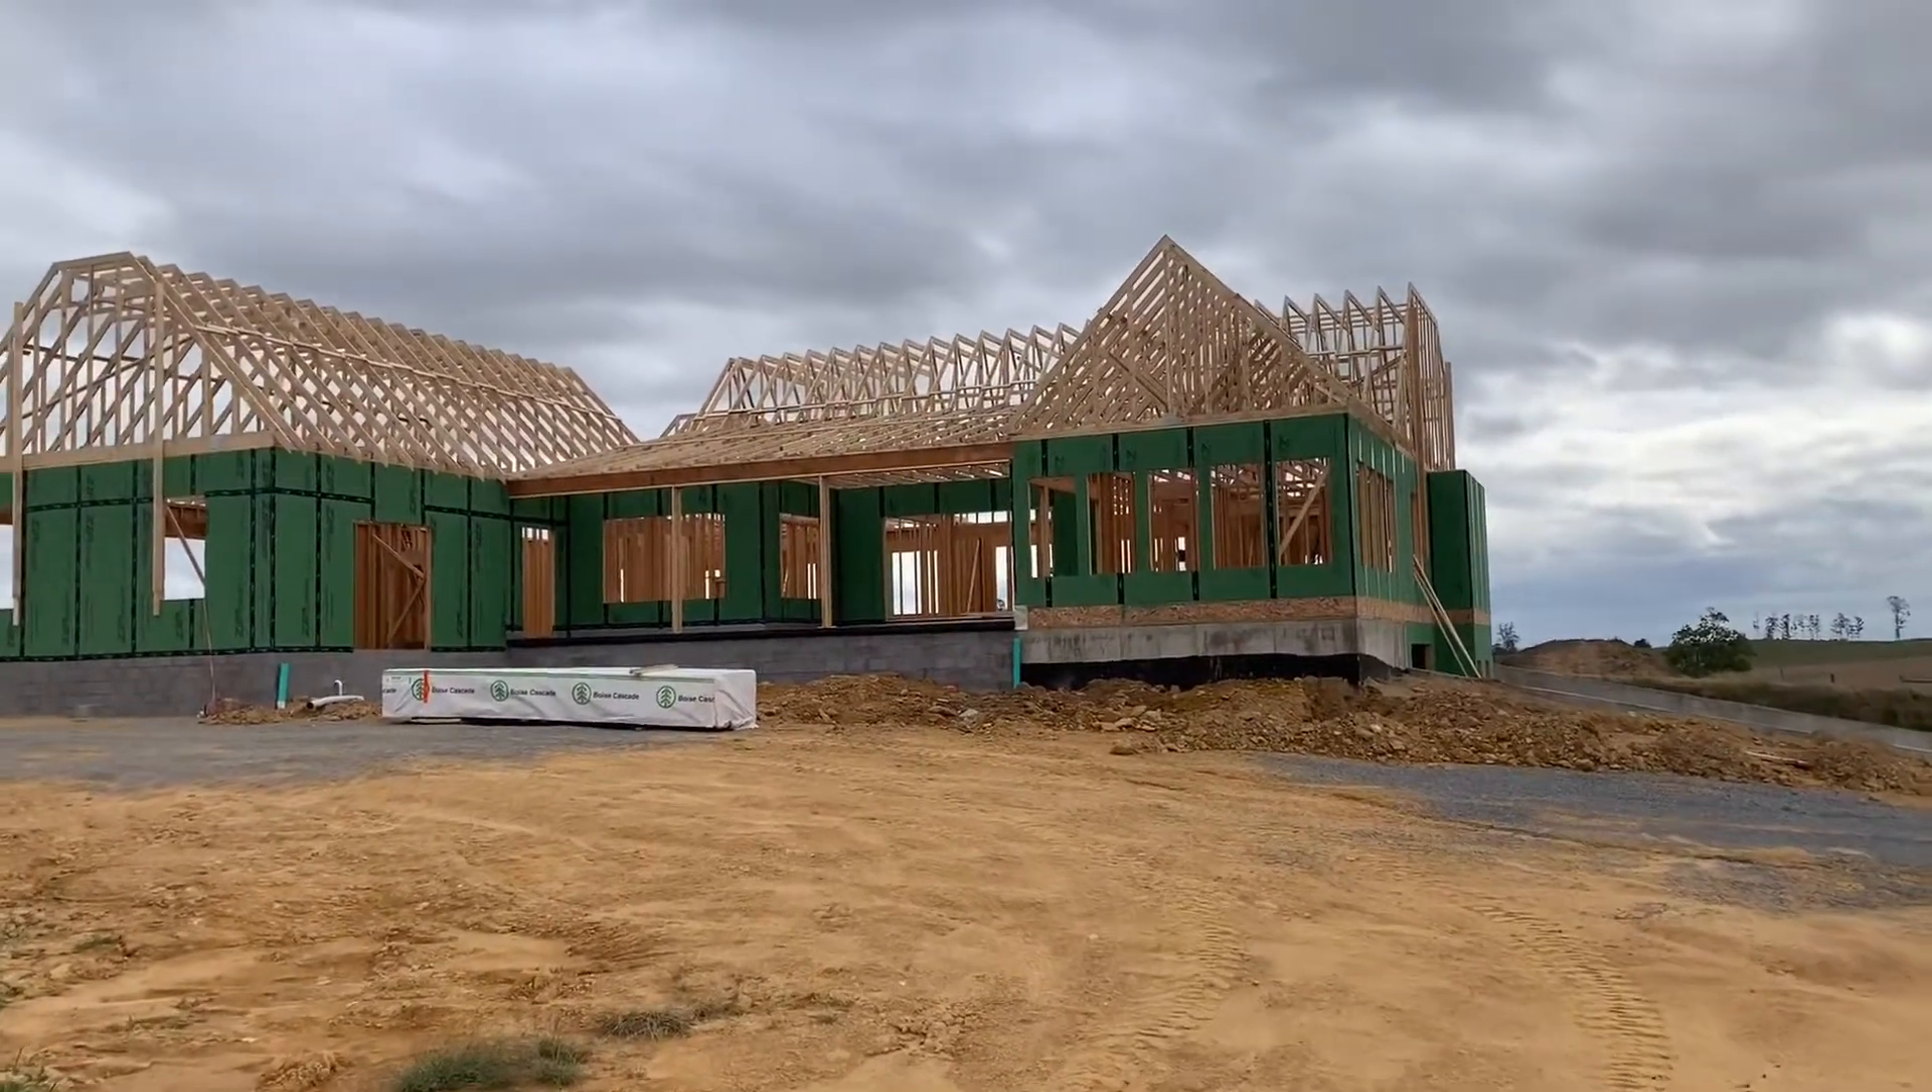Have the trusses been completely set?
Yes.